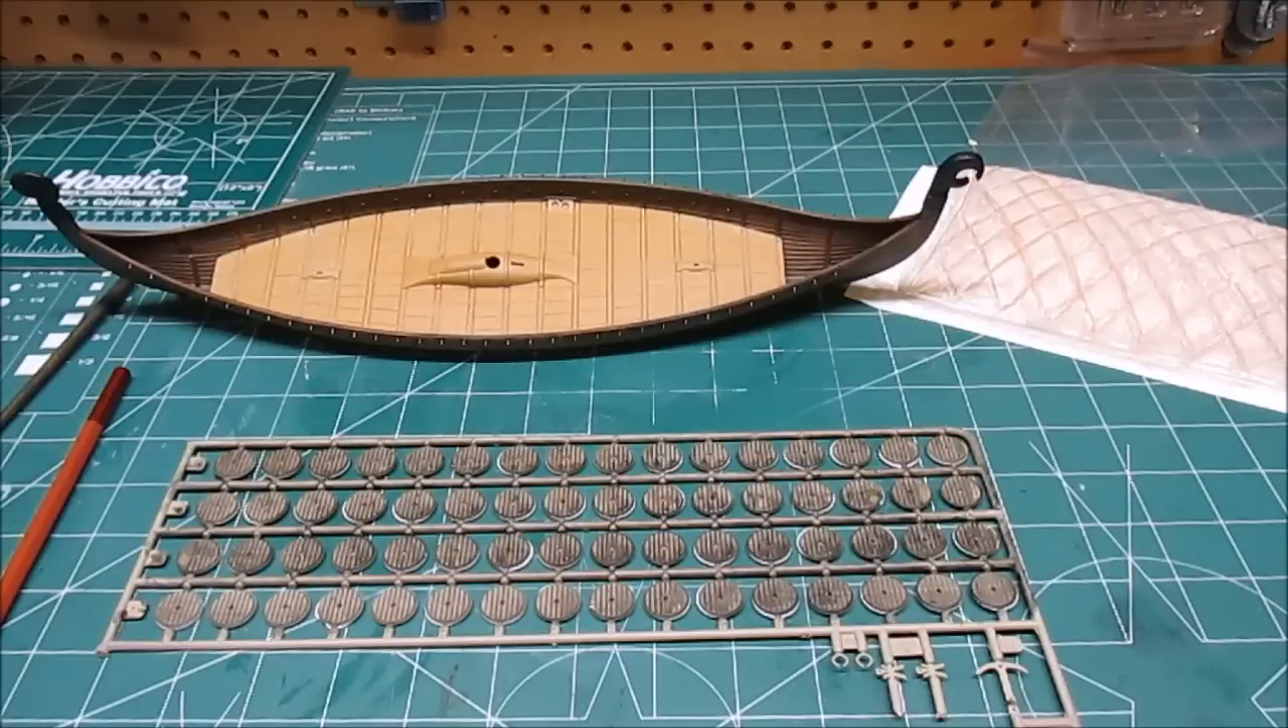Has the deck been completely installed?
Yes.